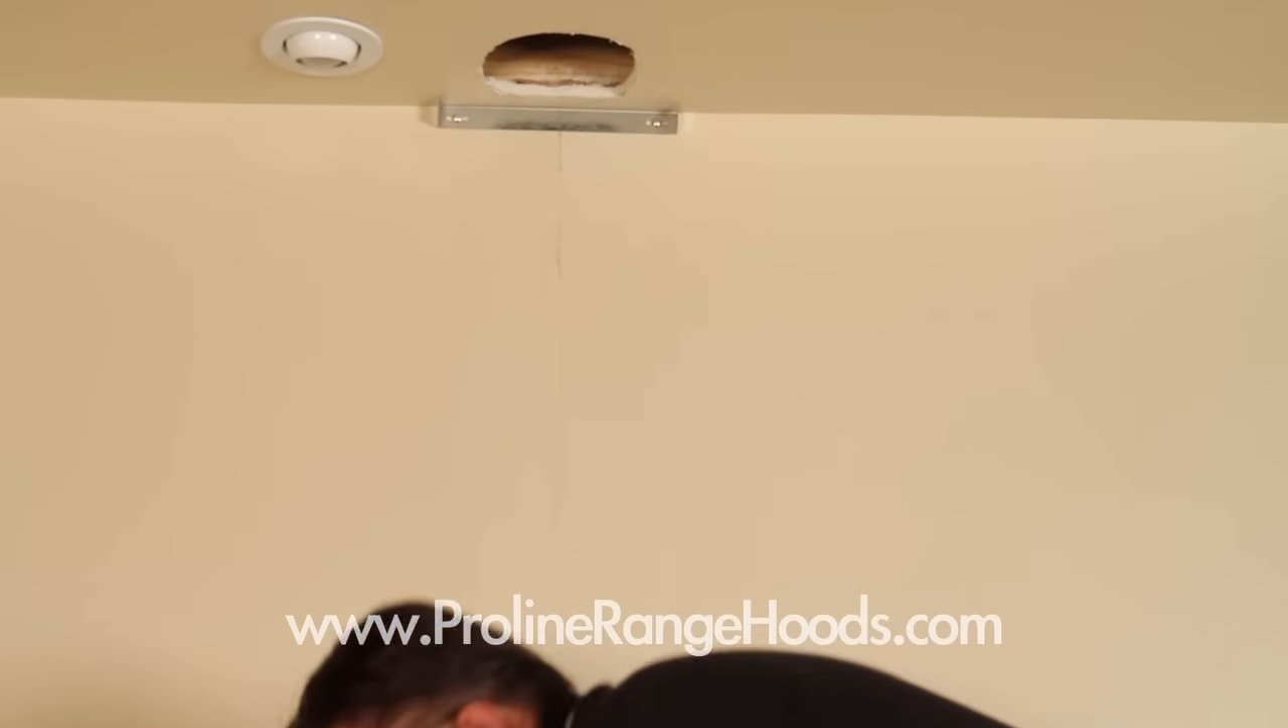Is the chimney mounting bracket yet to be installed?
No.